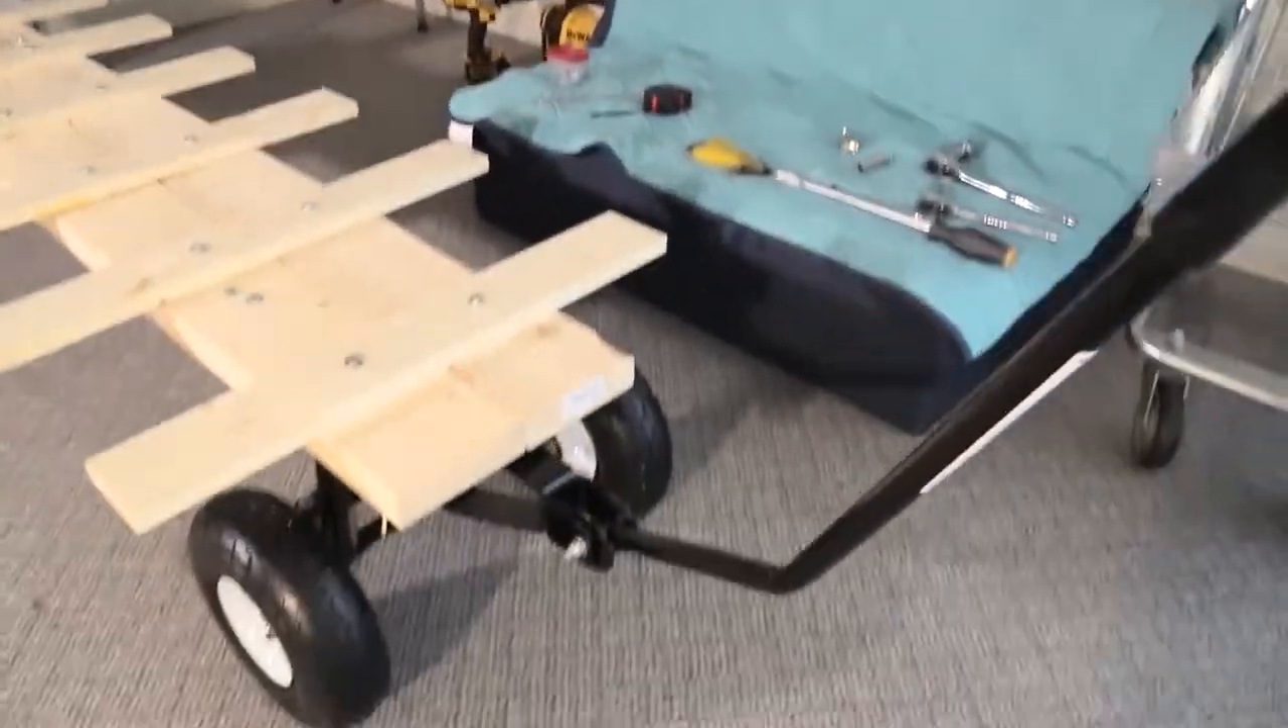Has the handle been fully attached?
Yes.